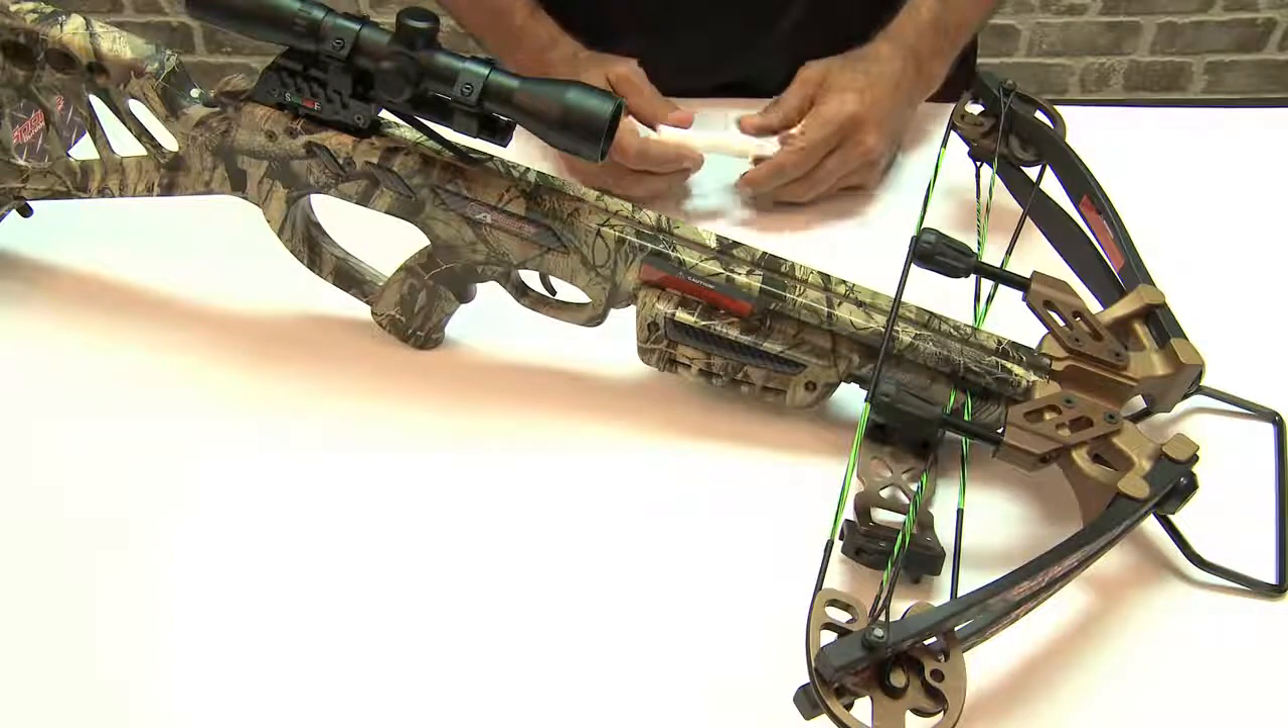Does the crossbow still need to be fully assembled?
No.